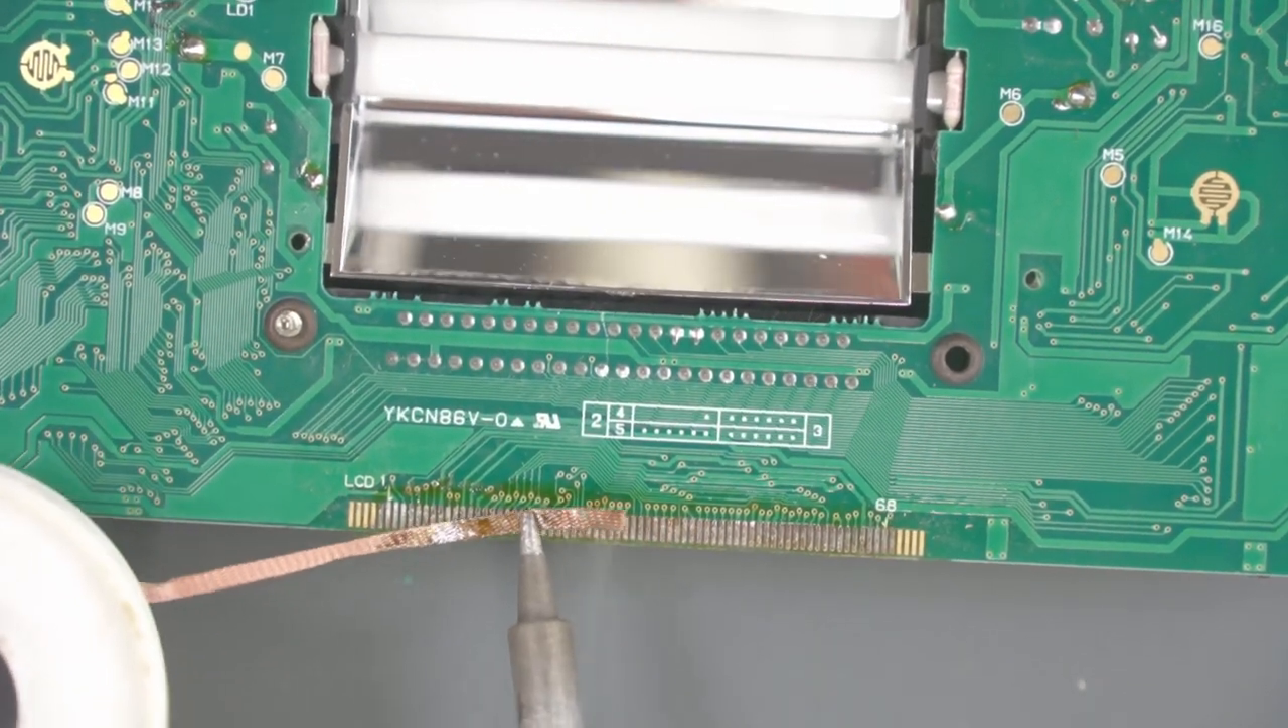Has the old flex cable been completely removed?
Yes.